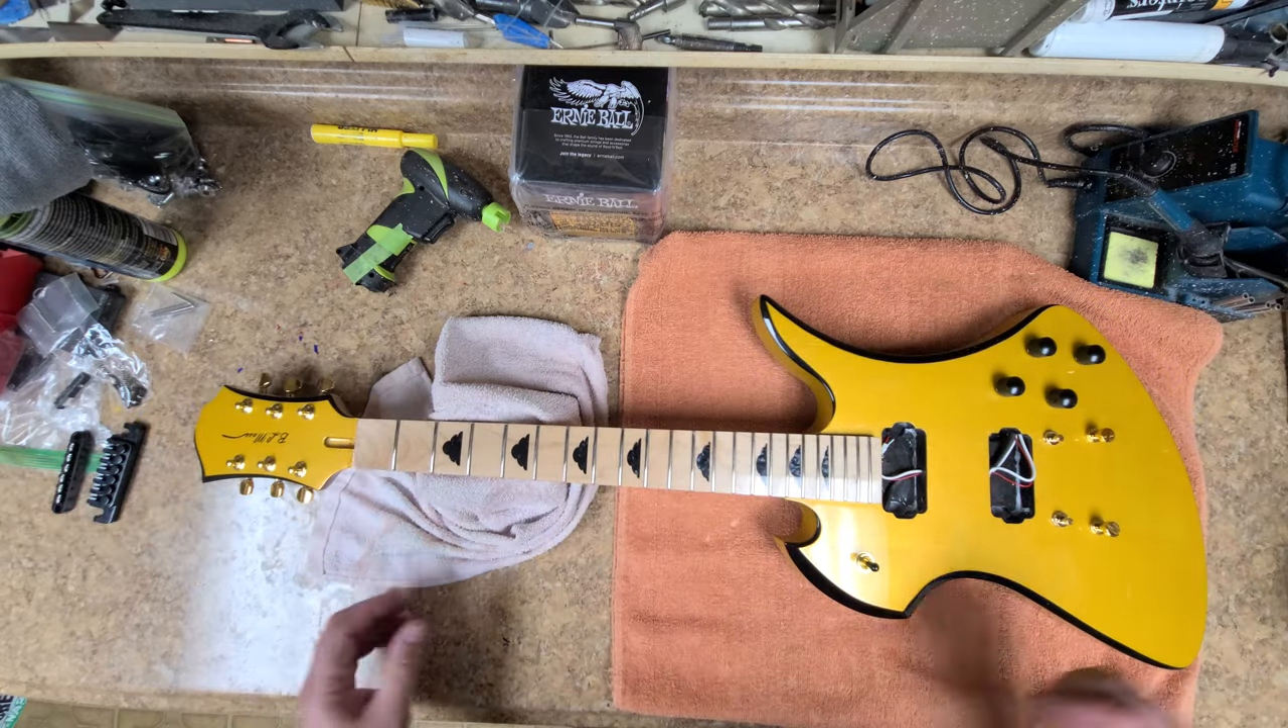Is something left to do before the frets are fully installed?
No.